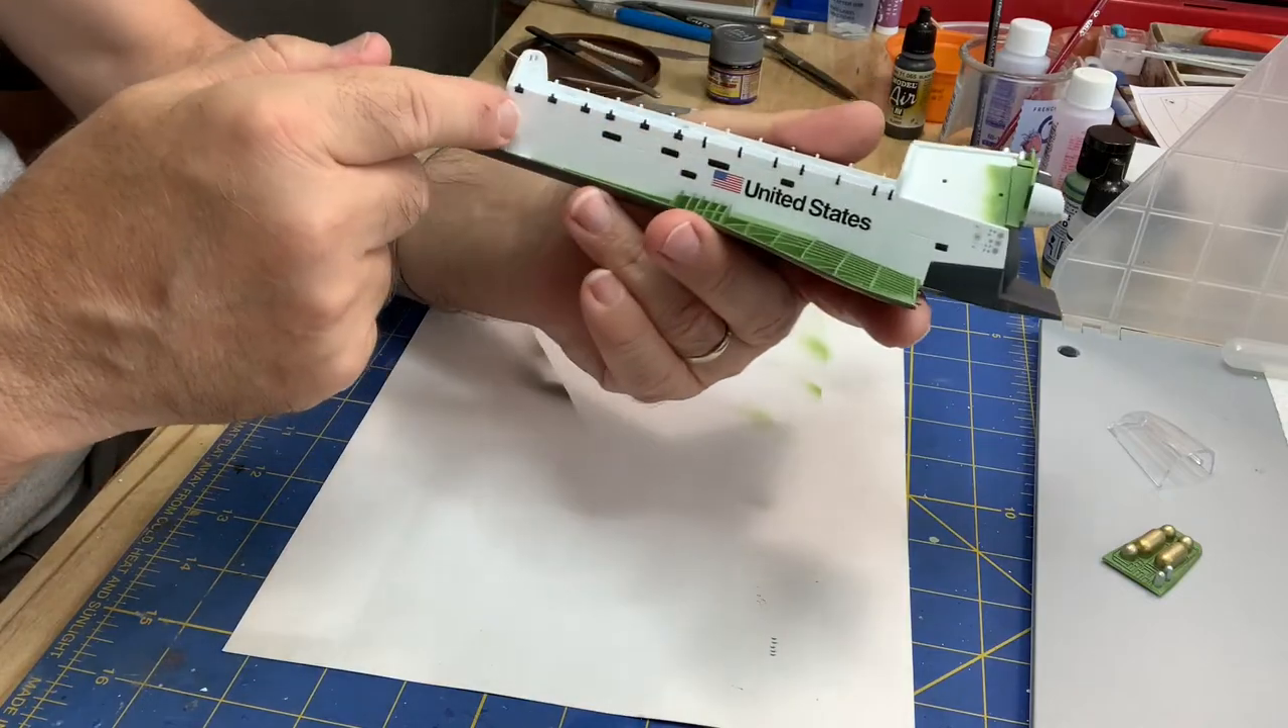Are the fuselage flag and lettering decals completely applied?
Yes.